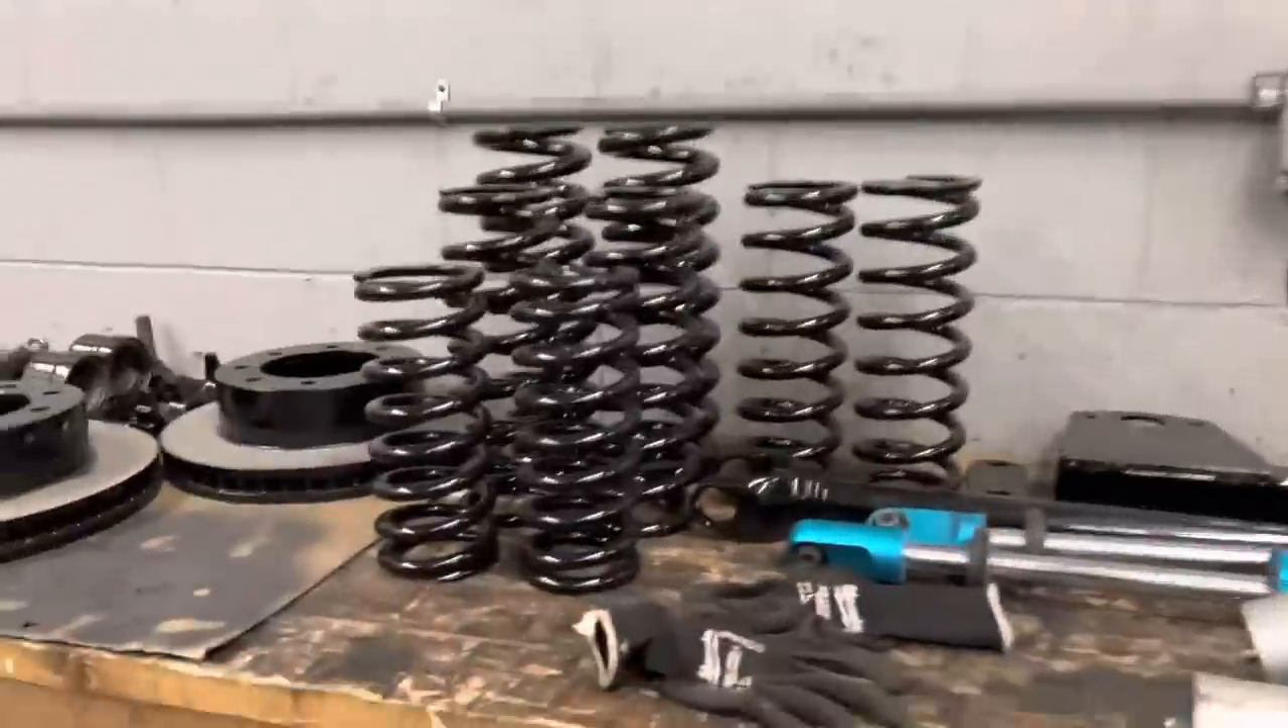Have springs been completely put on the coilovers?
No.